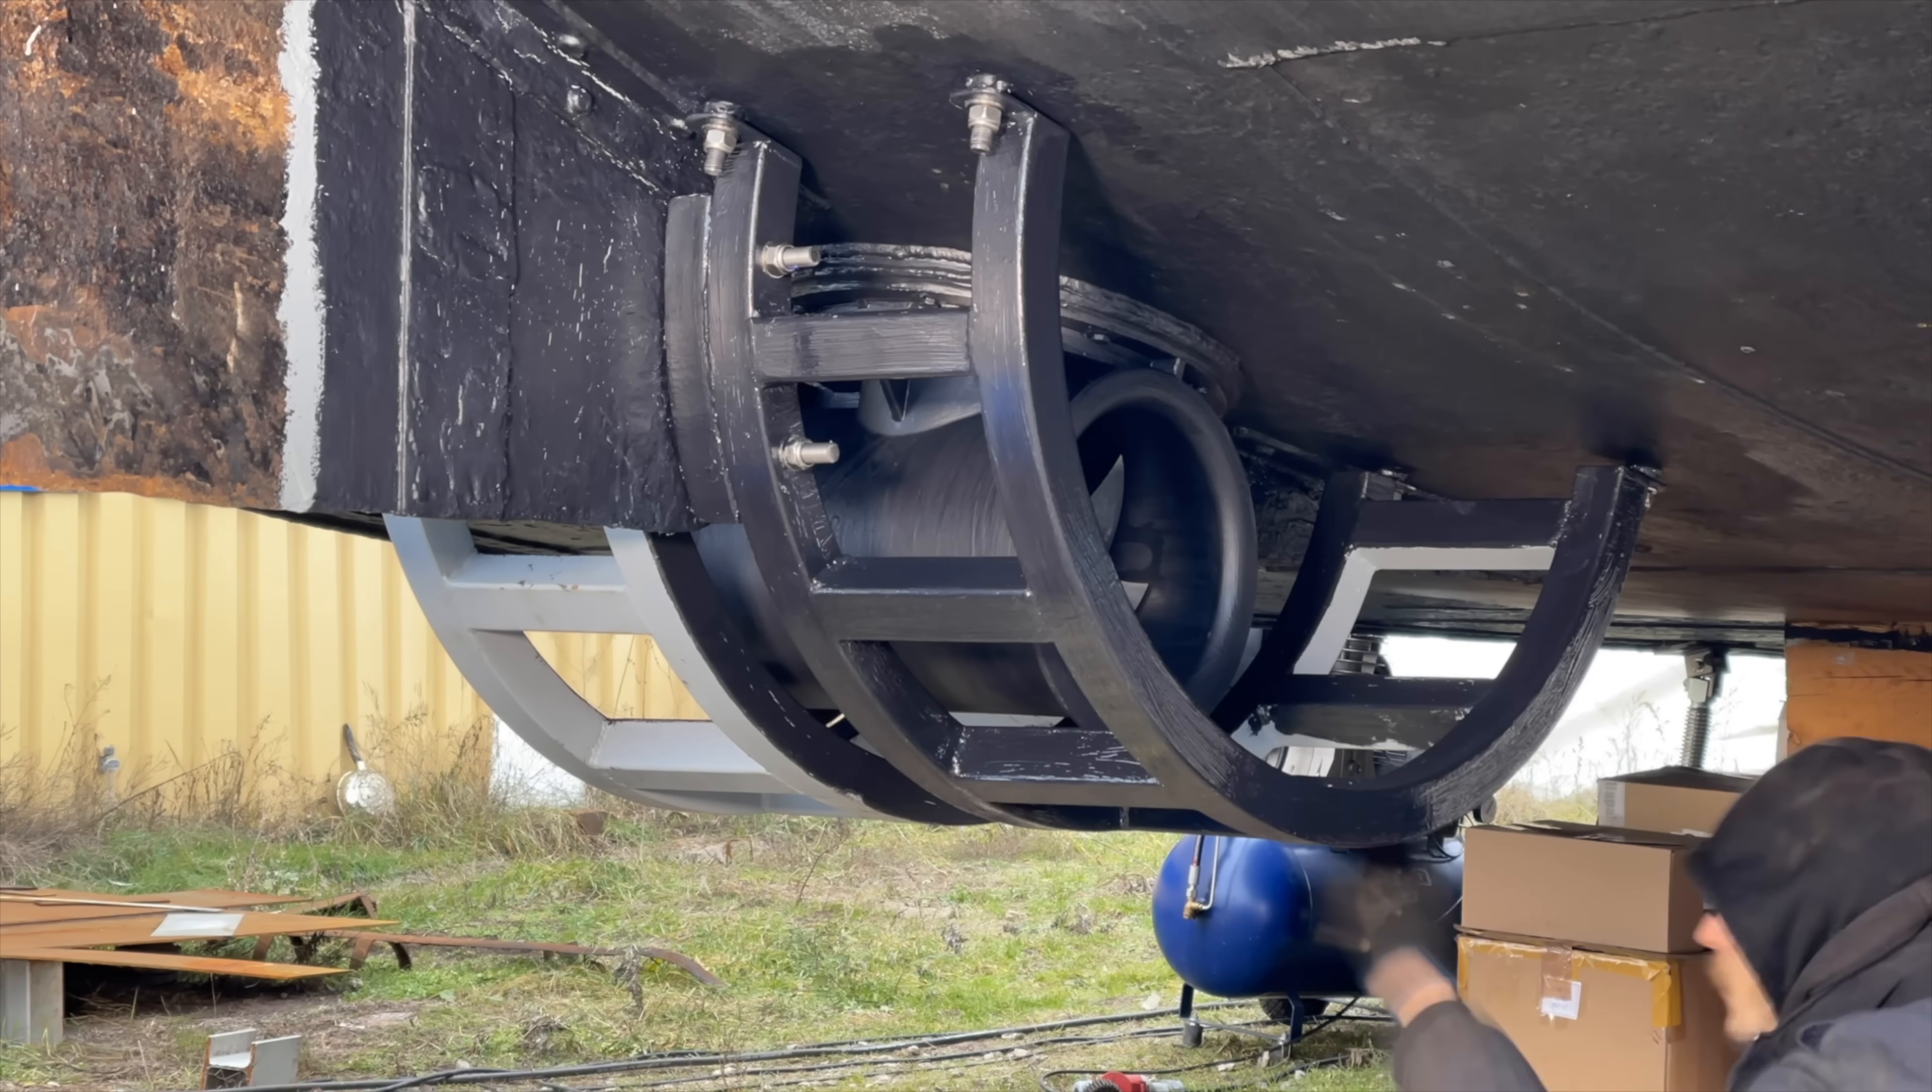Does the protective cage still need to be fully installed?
No.